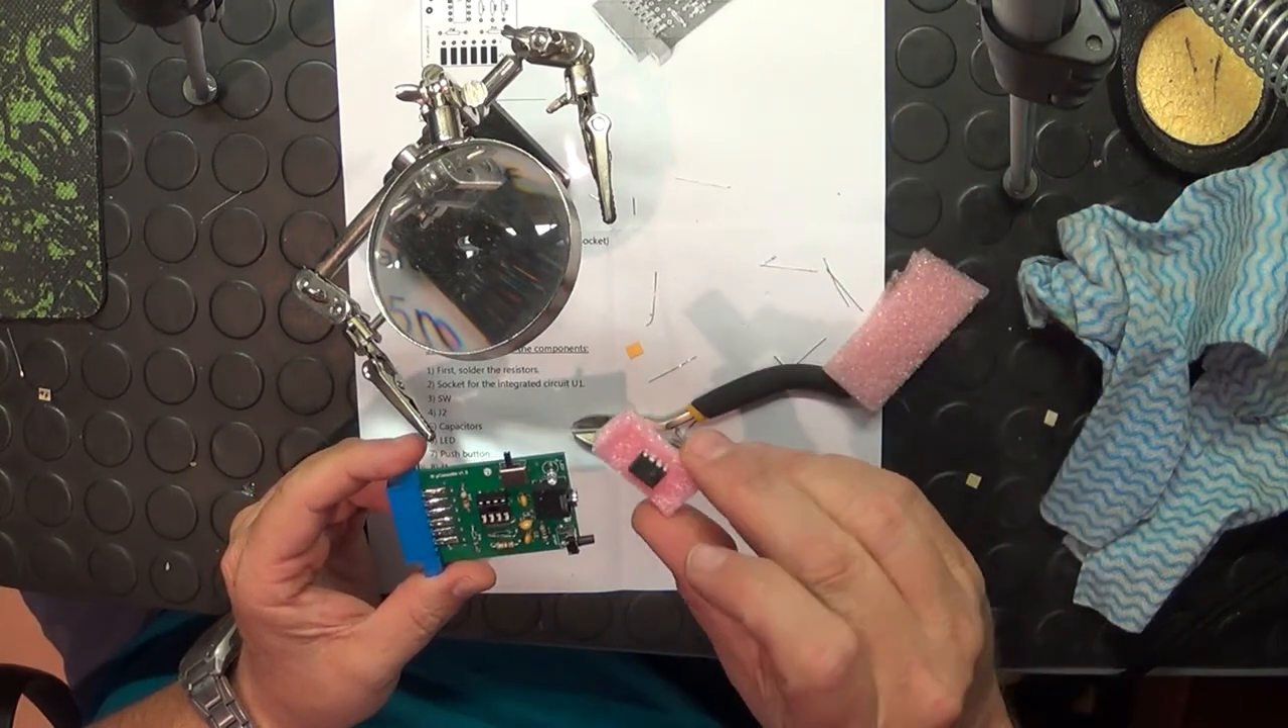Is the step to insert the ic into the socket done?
No.